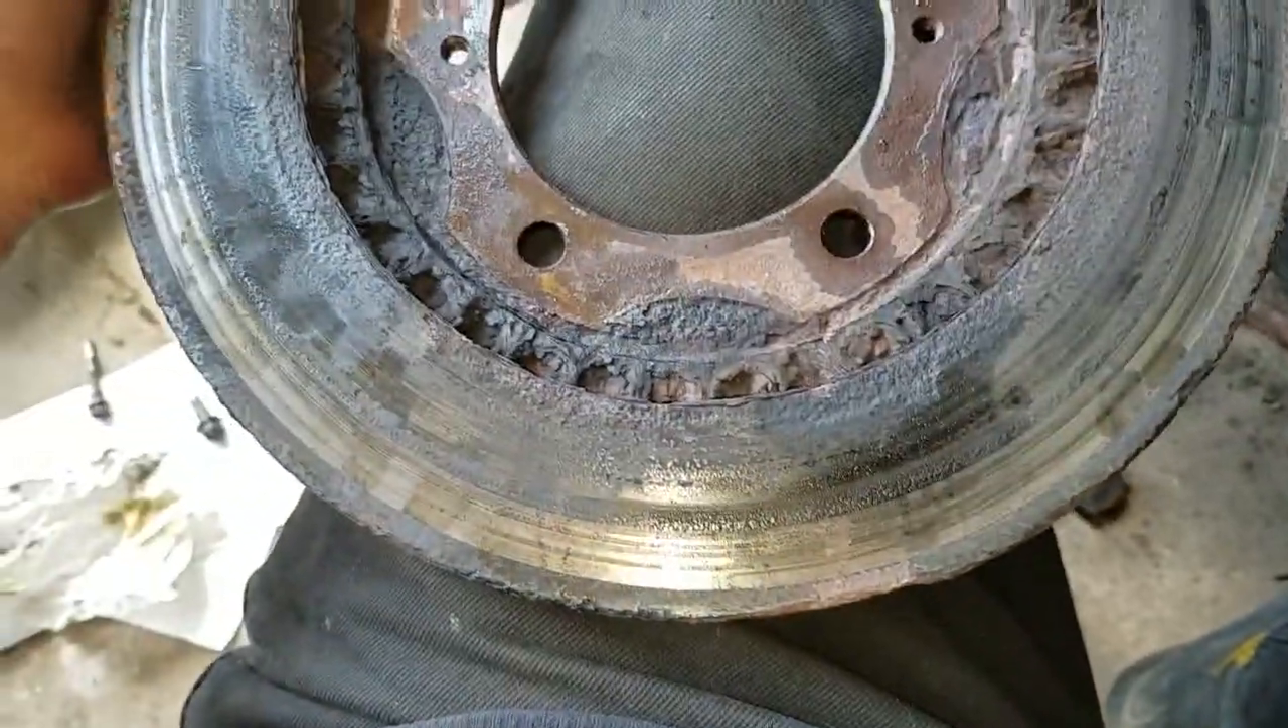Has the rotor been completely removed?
Yes.